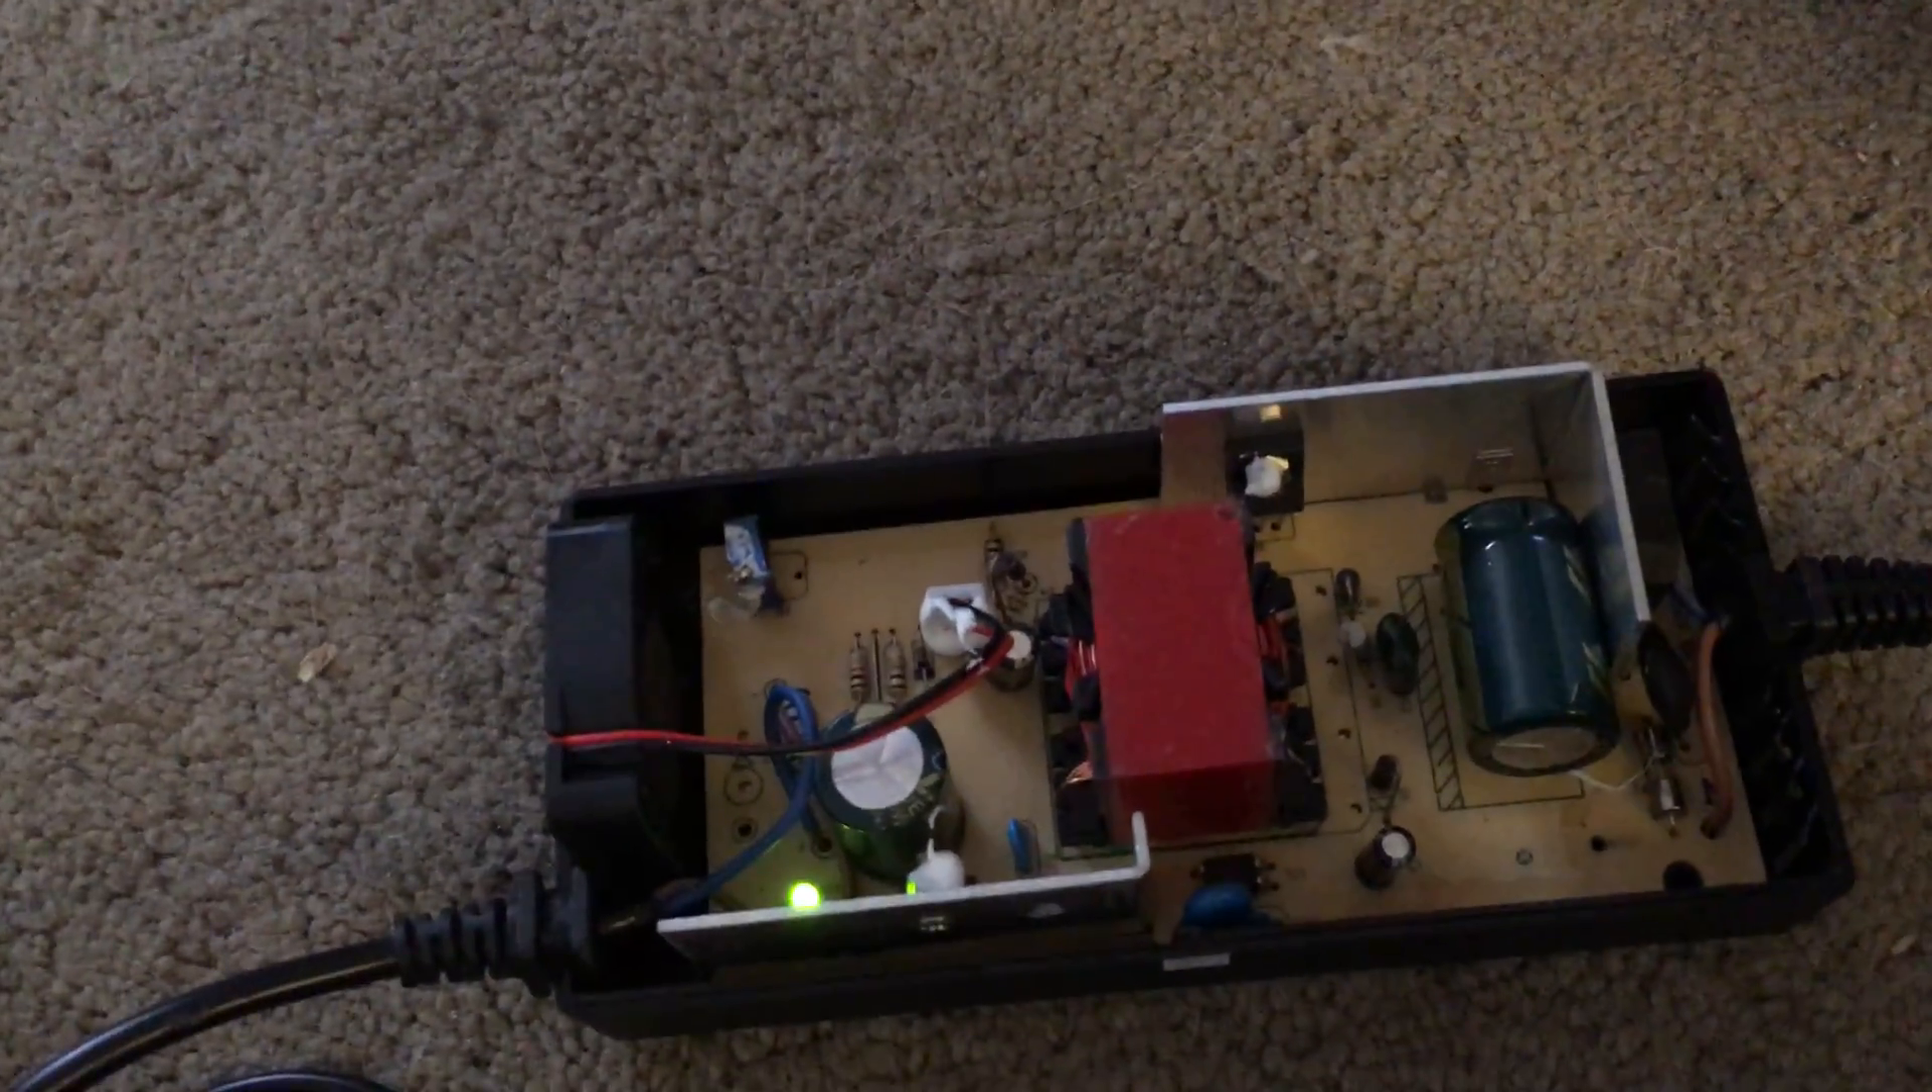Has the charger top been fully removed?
Yes.